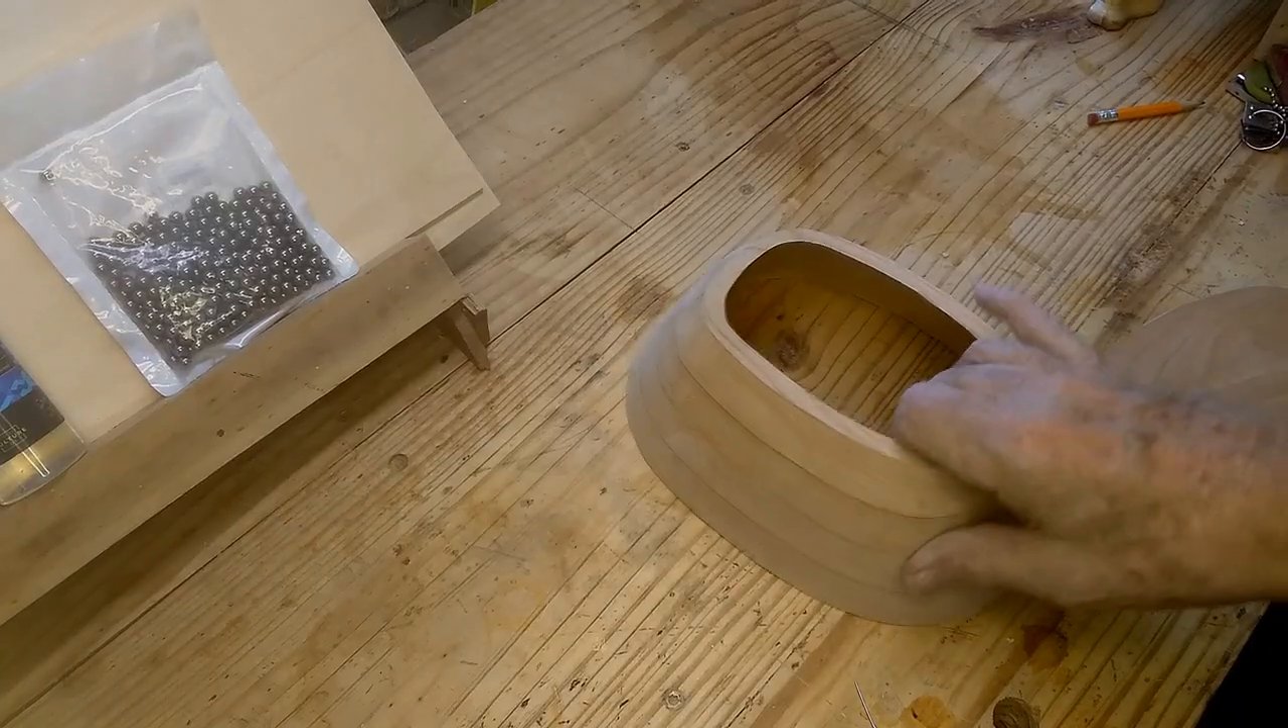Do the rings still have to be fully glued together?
No.